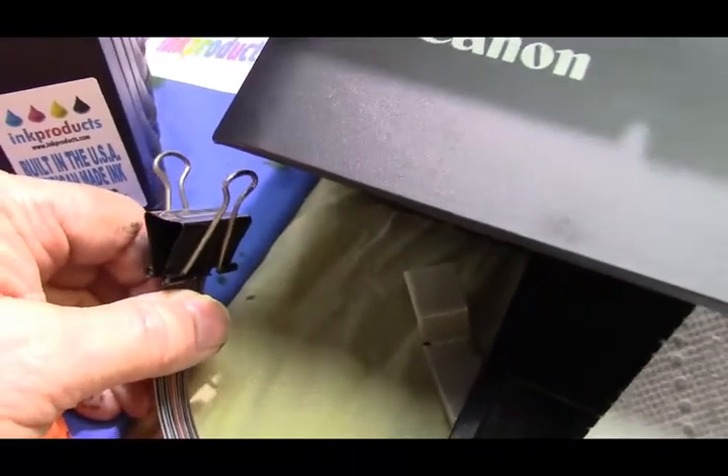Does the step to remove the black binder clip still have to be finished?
Yes.